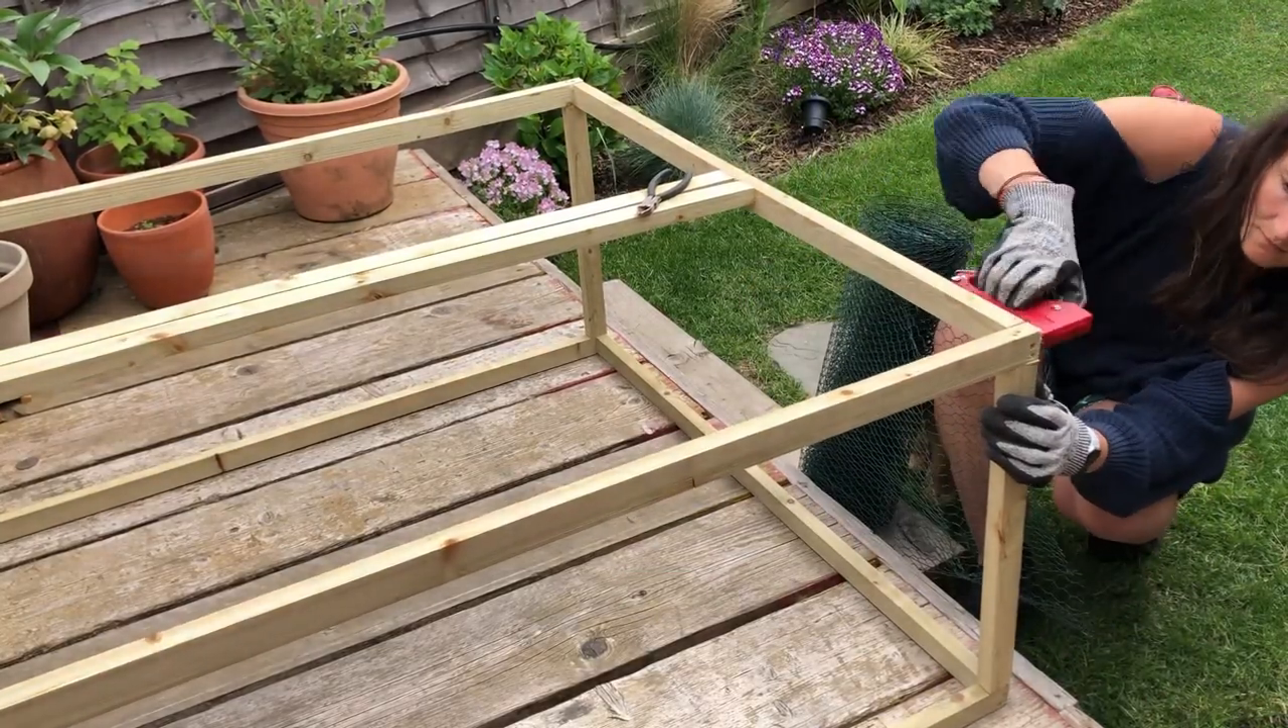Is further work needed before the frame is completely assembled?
No.